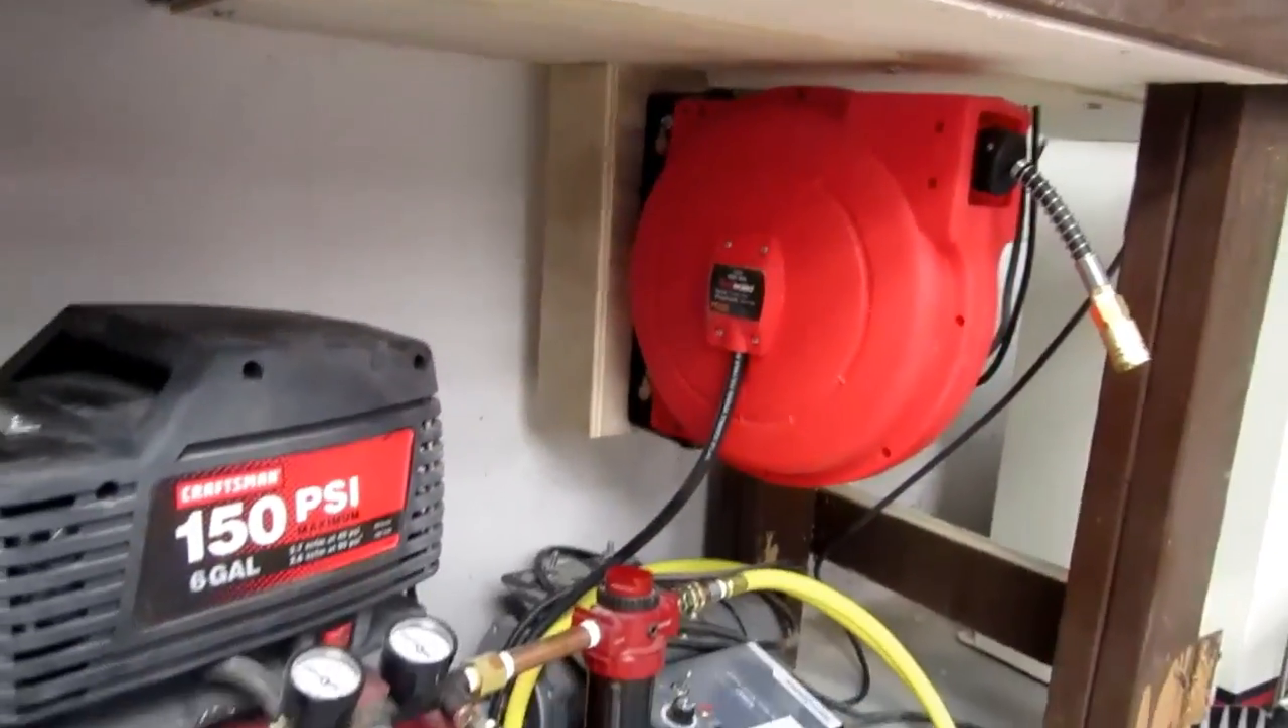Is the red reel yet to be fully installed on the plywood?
No.